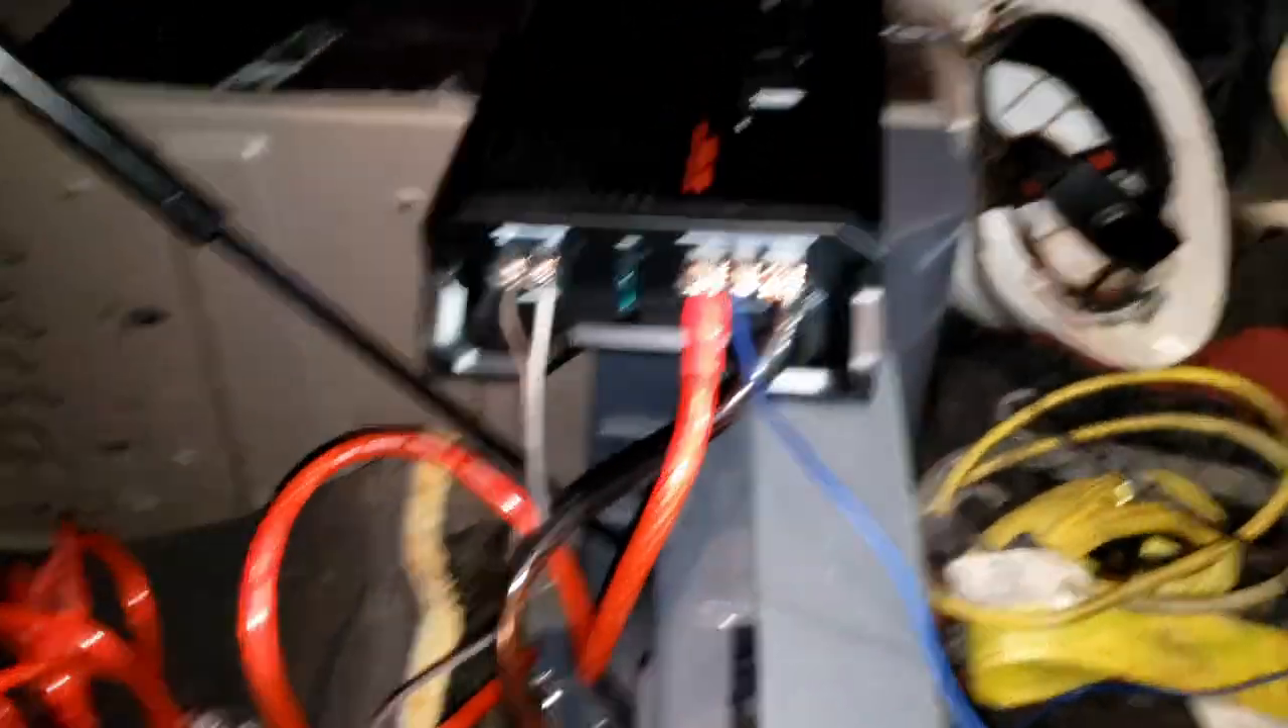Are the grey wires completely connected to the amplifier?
Yes.